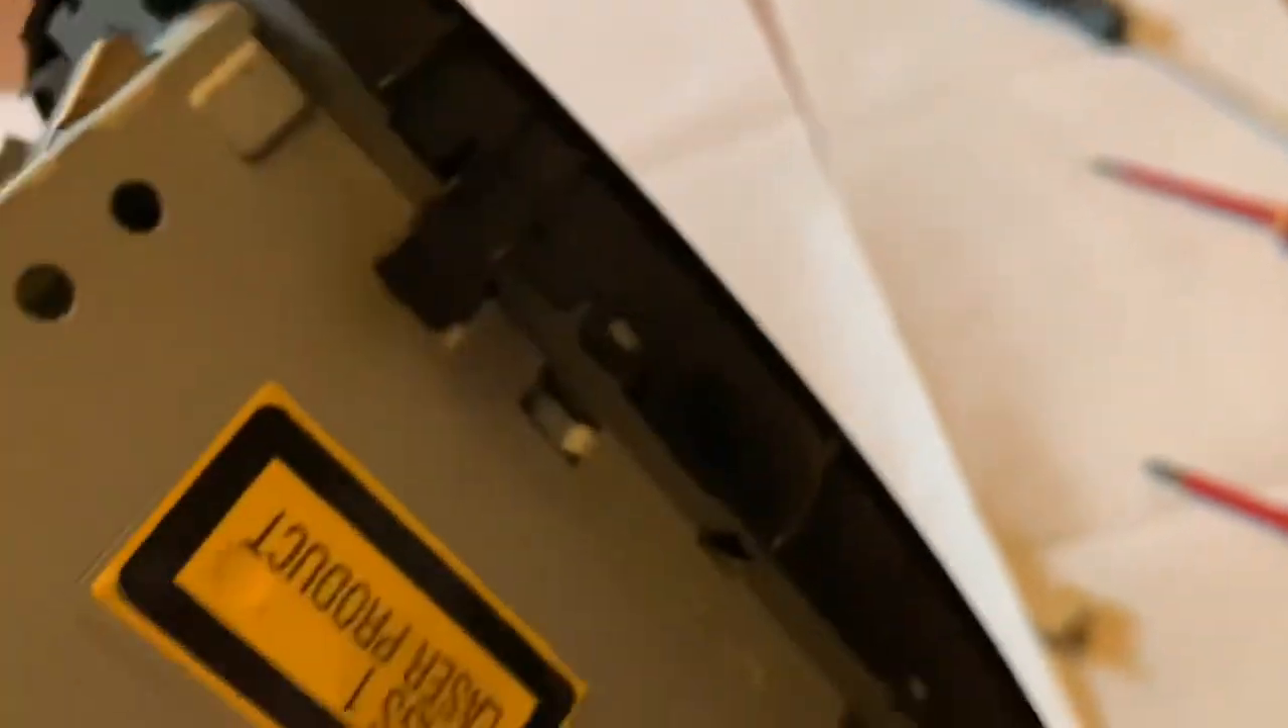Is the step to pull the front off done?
No.